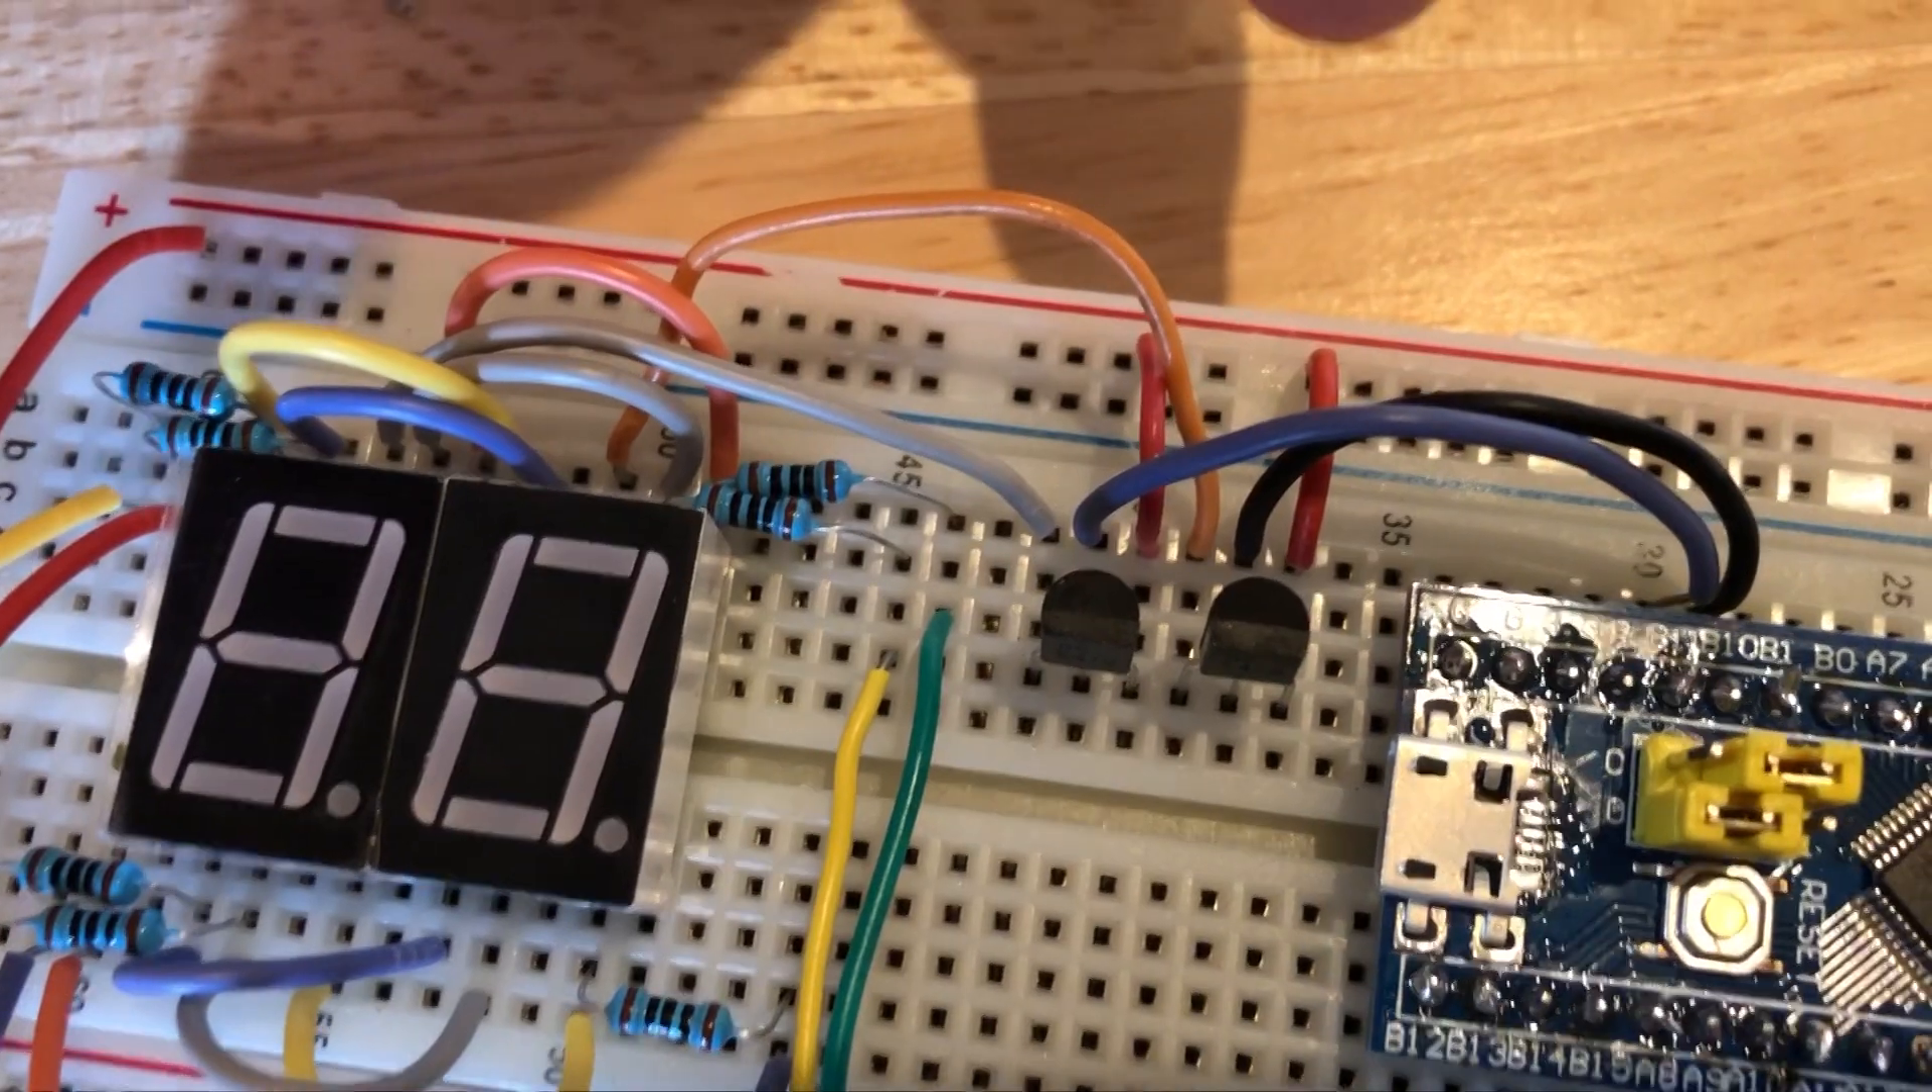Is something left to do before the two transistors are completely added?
No.